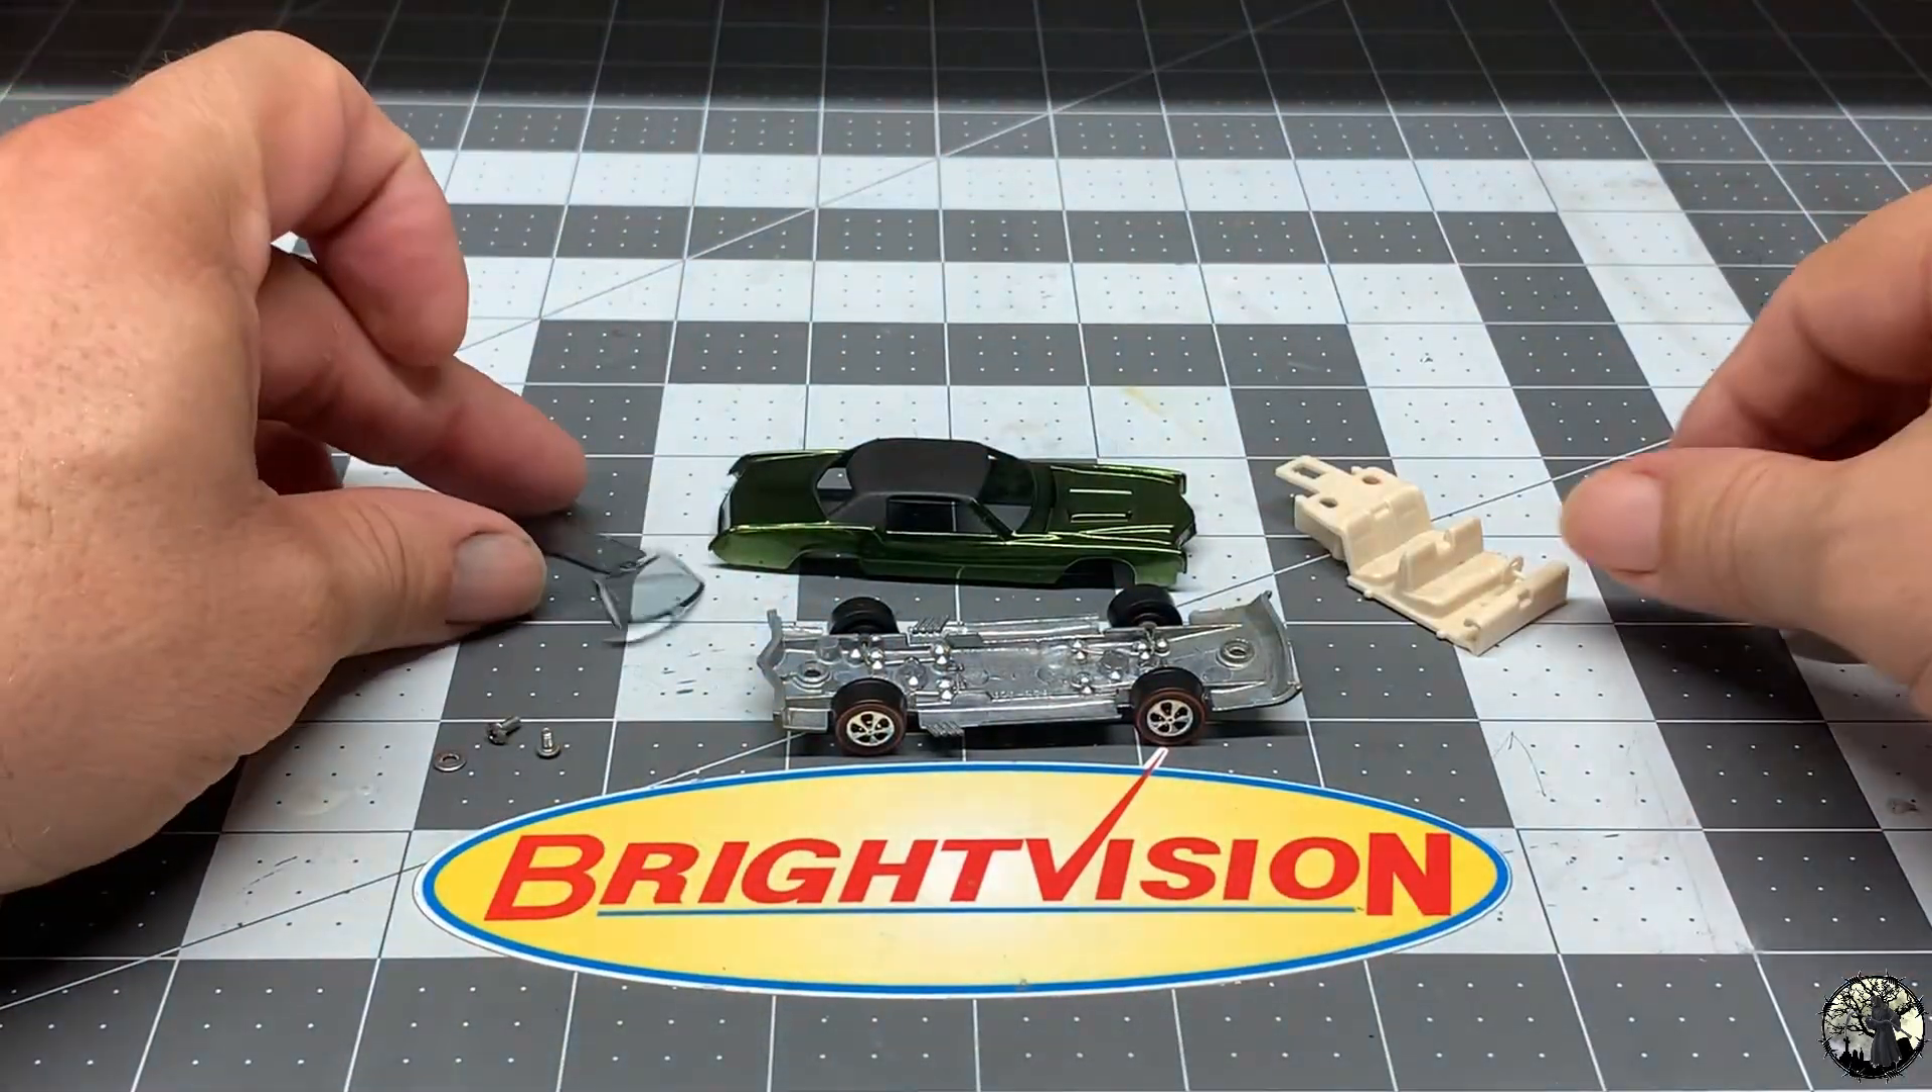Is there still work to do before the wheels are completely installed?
No.